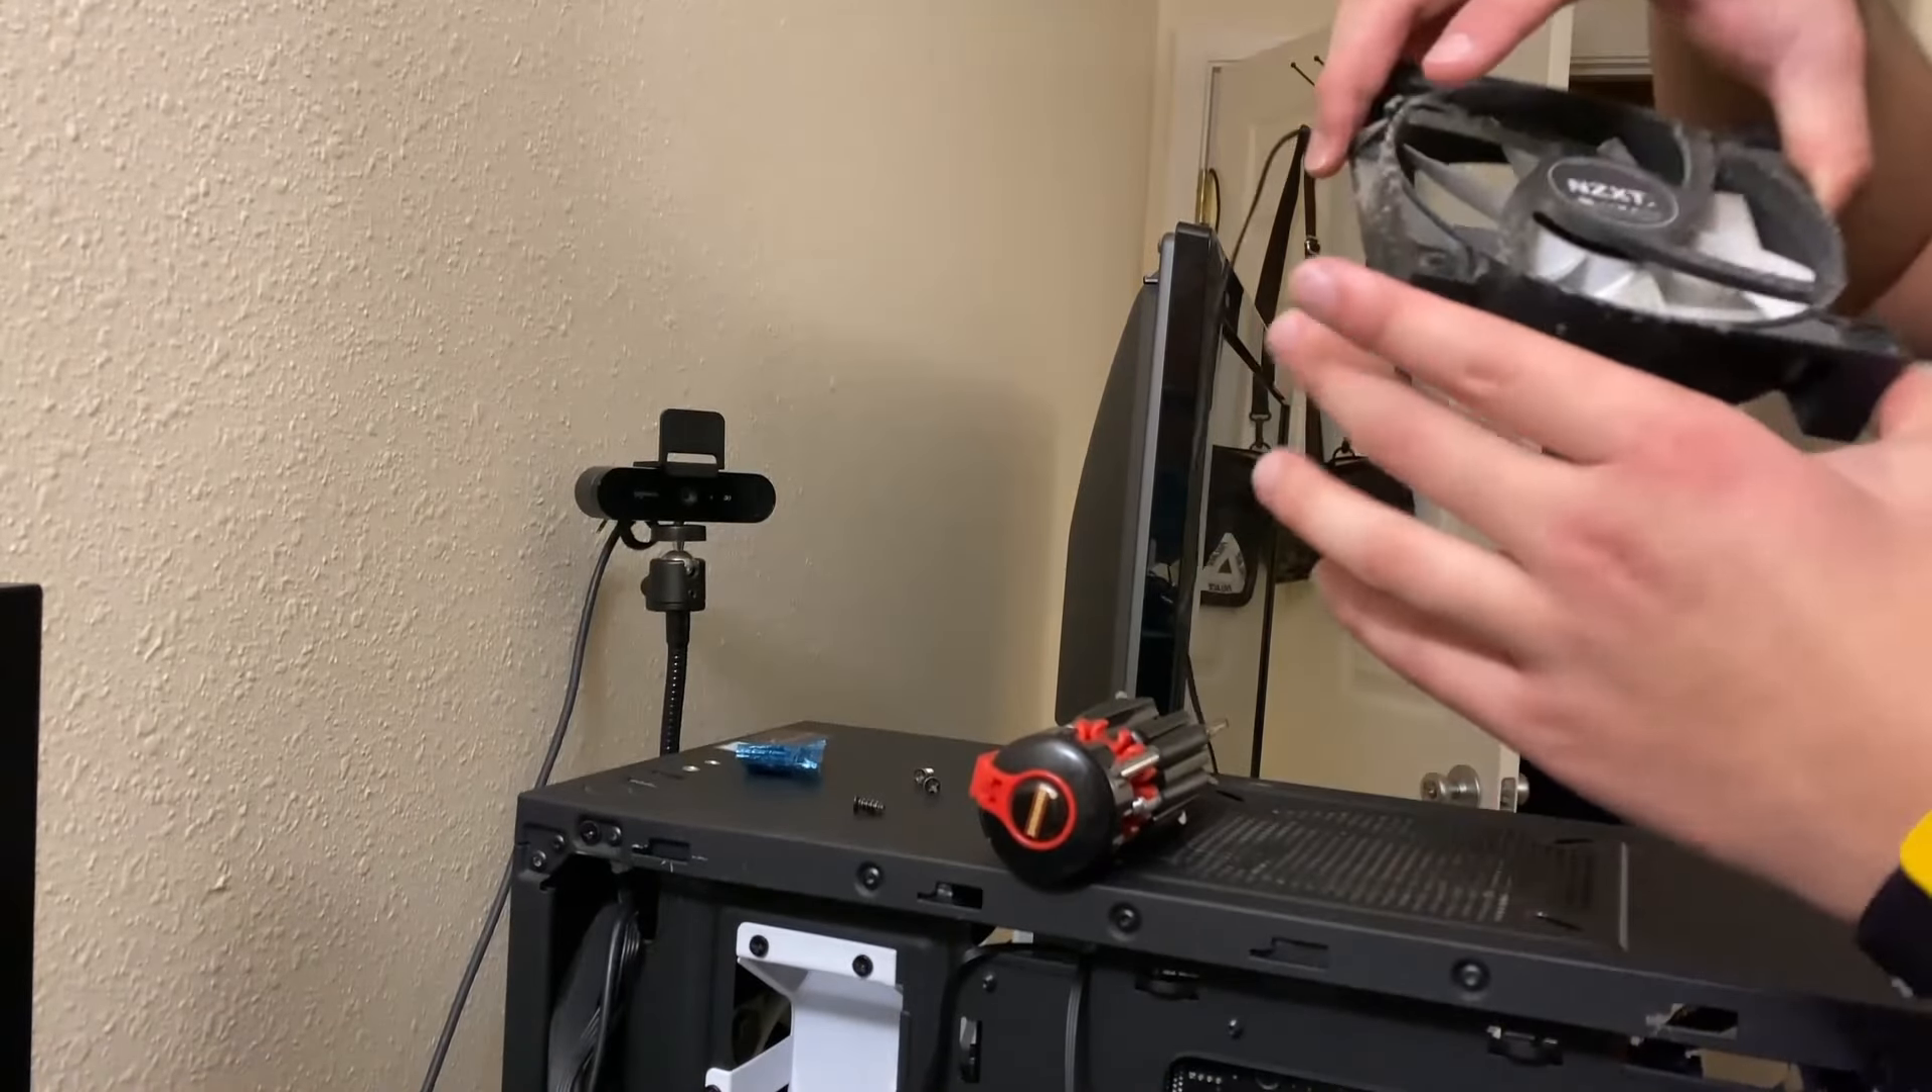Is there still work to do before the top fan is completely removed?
No.